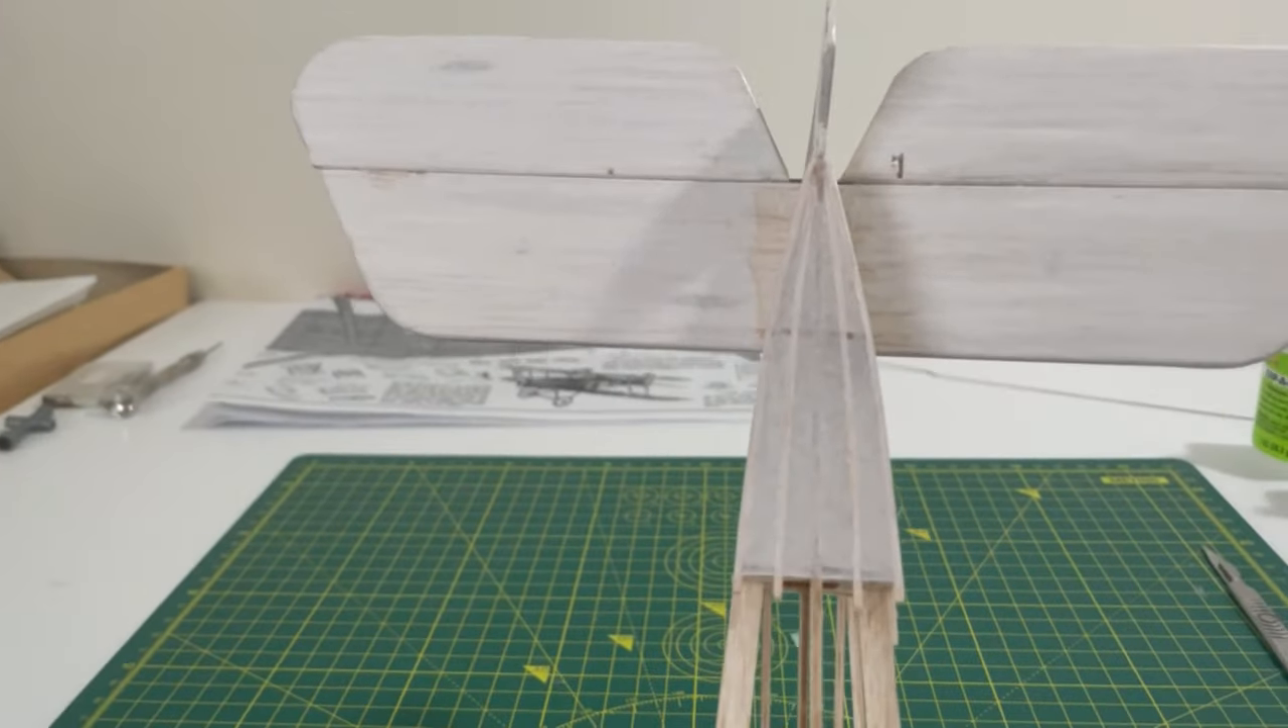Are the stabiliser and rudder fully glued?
Yes.